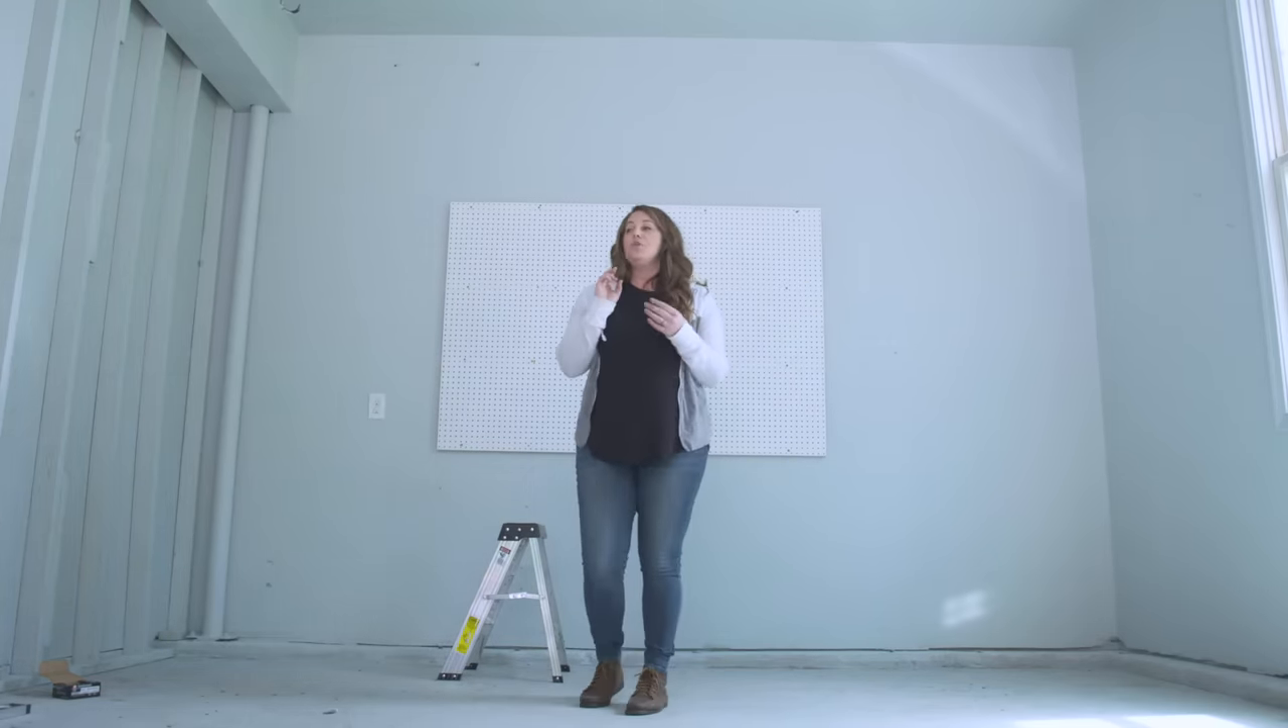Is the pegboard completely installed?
Yes.